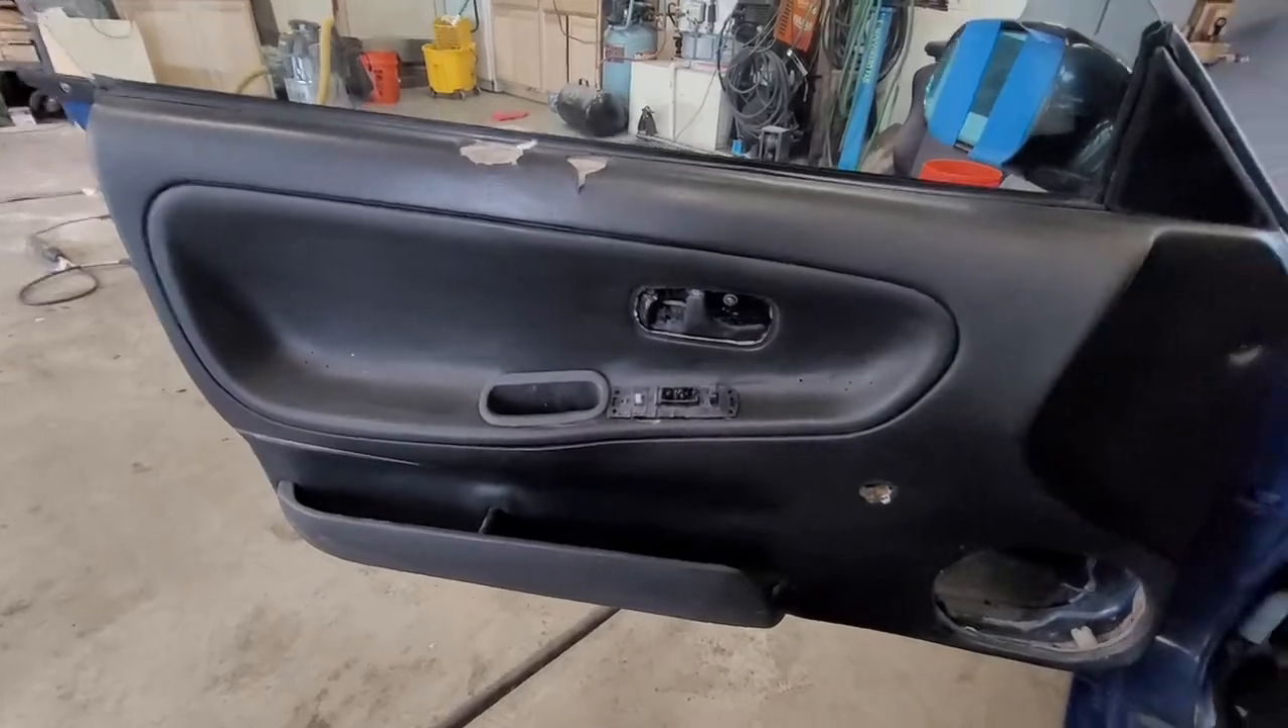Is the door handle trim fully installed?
No.